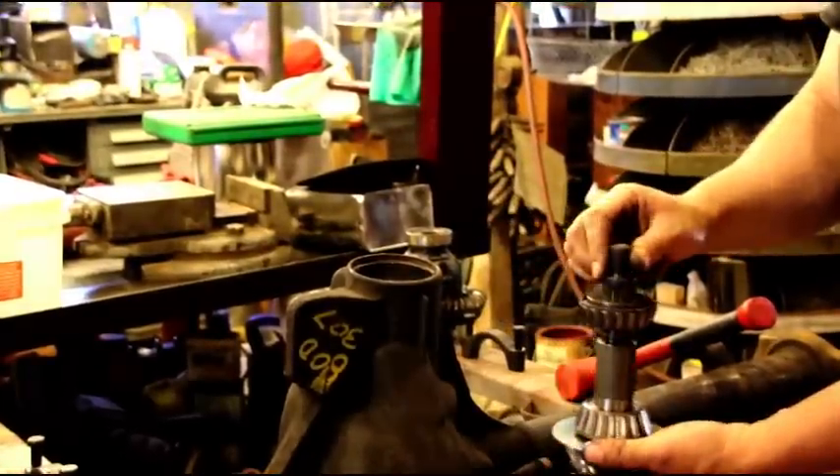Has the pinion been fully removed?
Yes.